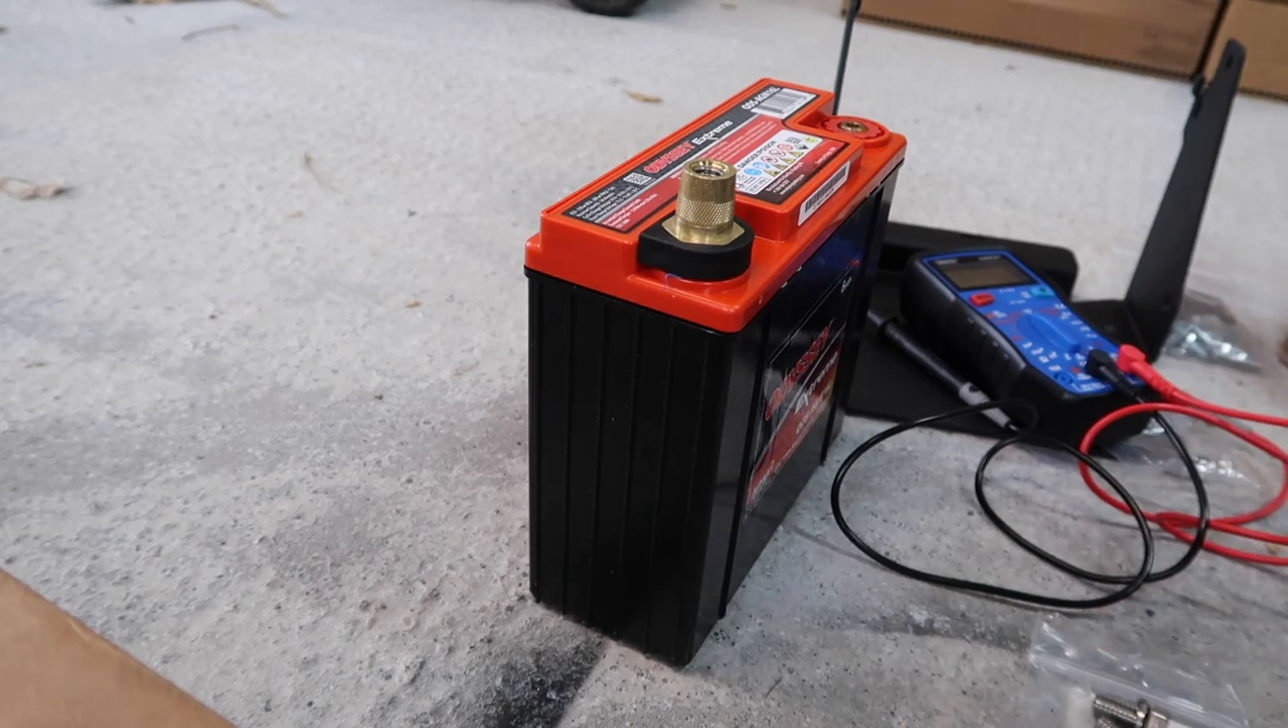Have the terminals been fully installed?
No.